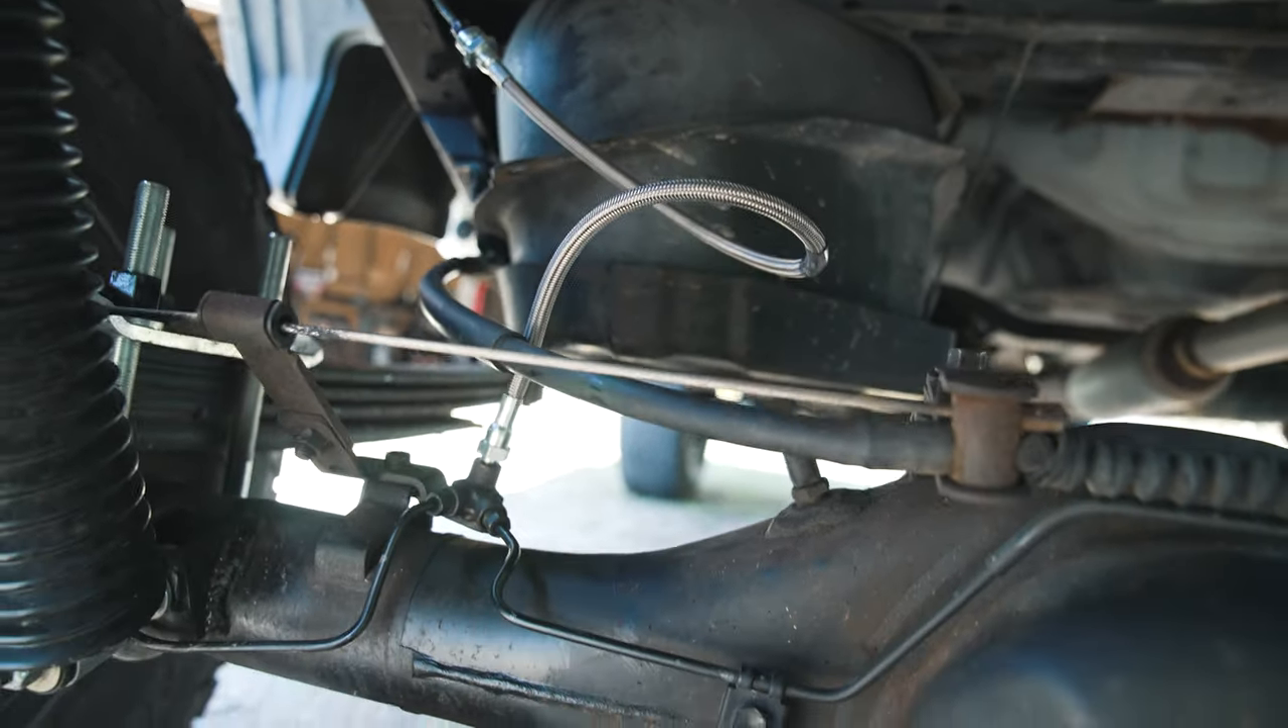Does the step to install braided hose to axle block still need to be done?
No.